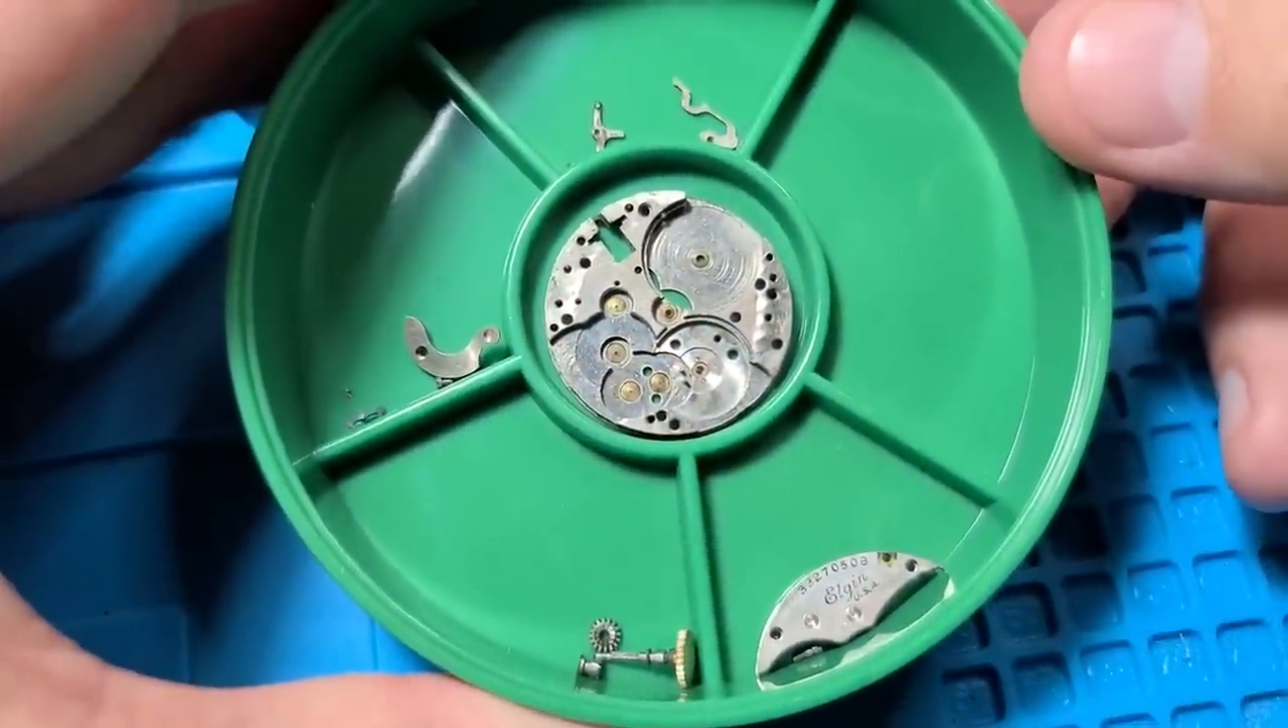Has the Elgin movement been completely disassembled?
Yes.